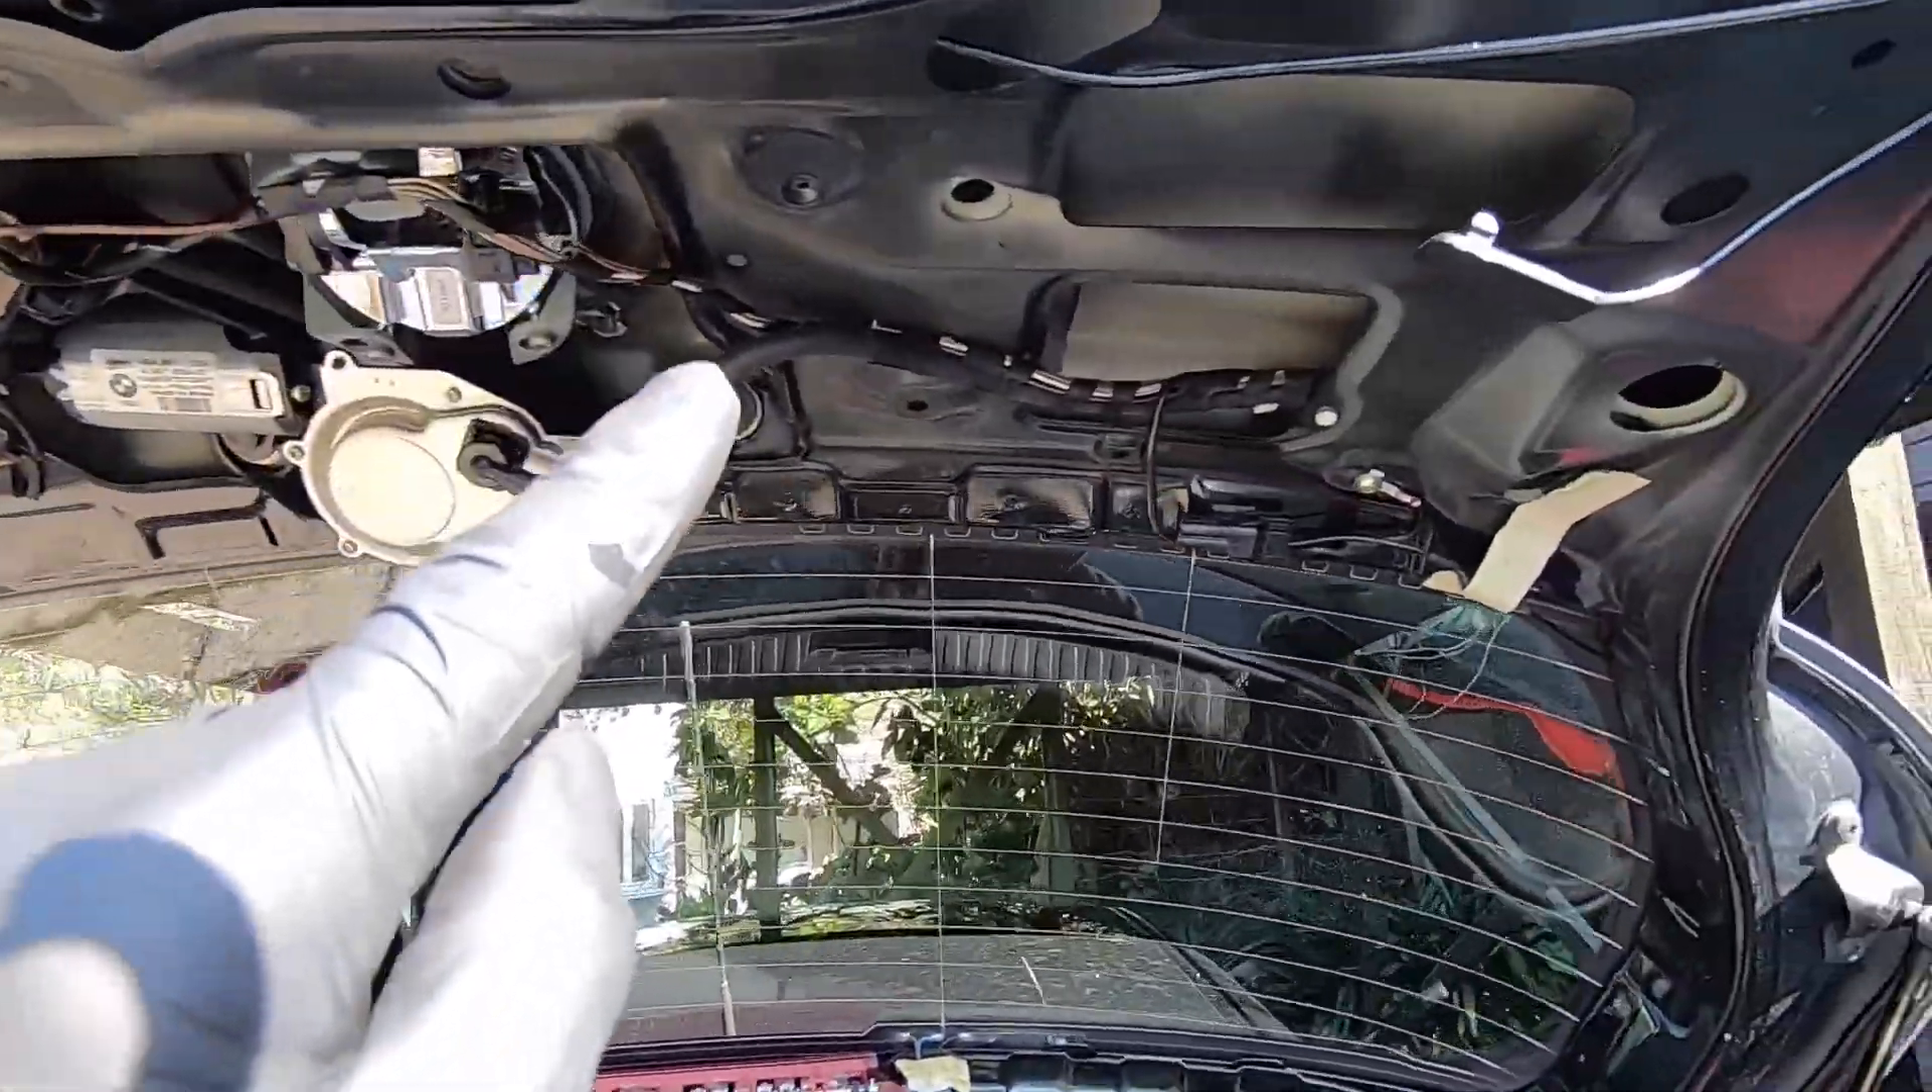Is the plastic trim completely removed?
Yes.